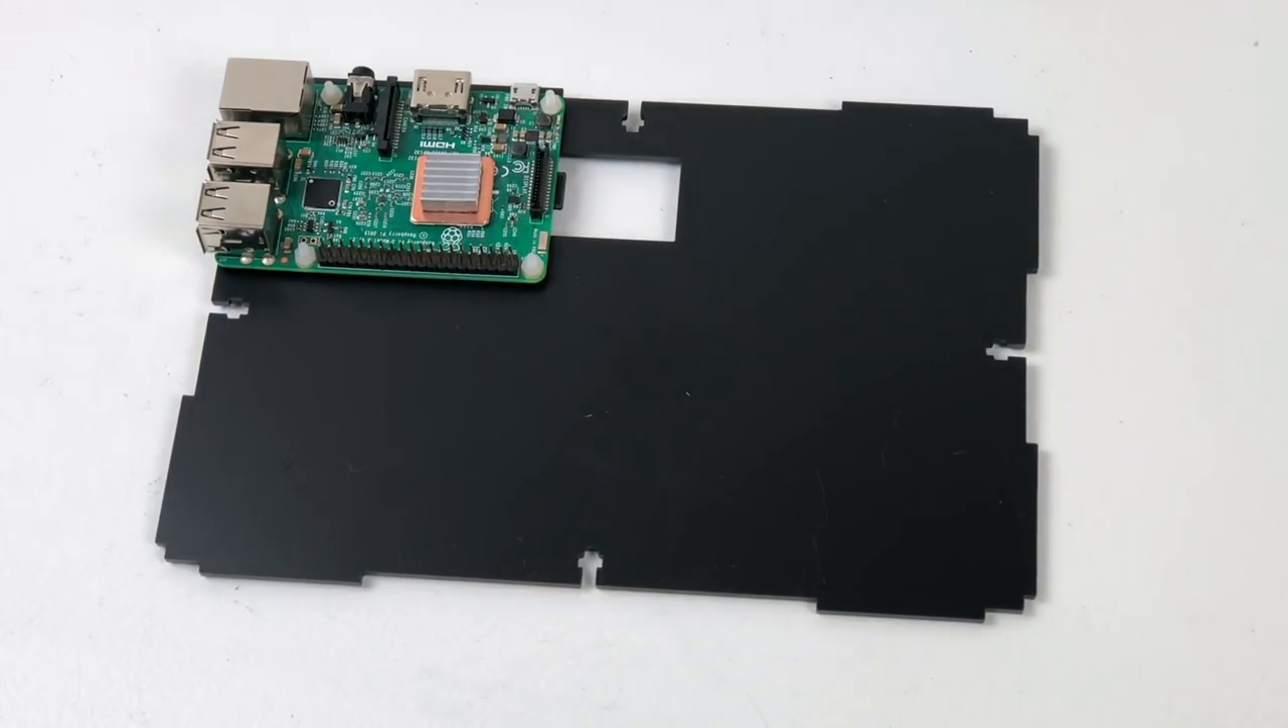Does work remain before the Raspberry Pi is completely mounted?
No.